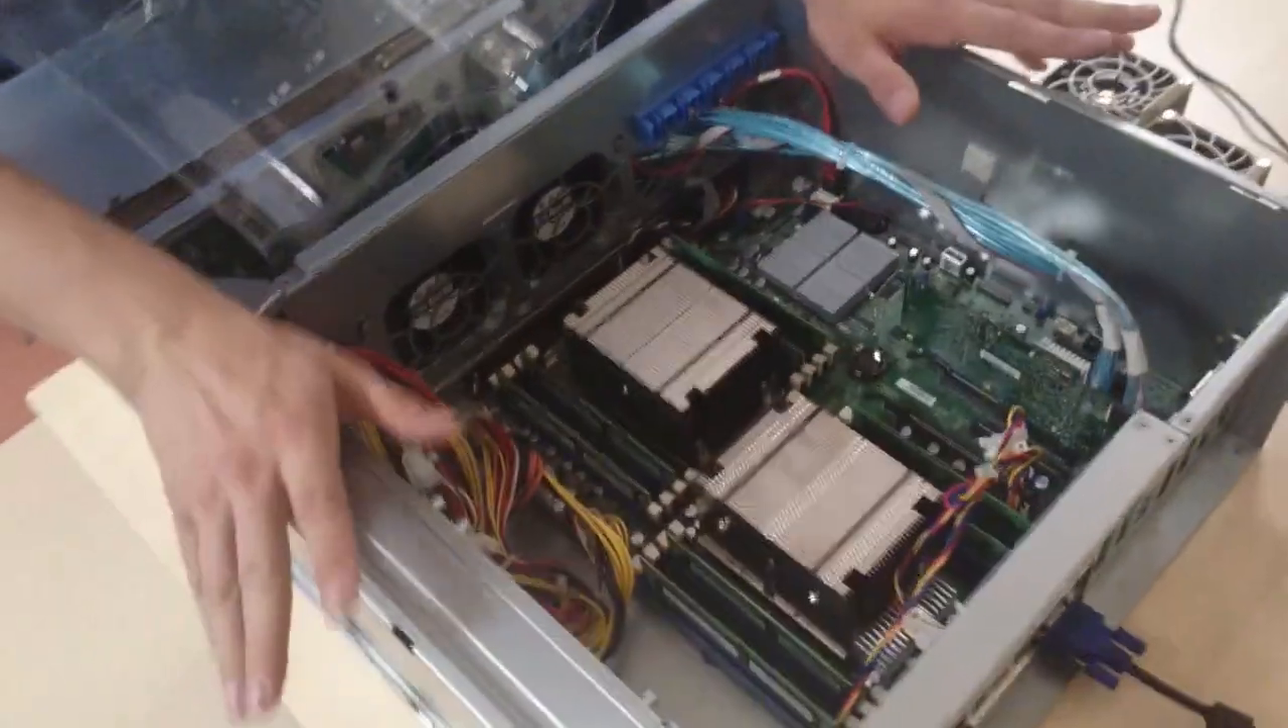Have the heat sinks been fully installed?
Yes.